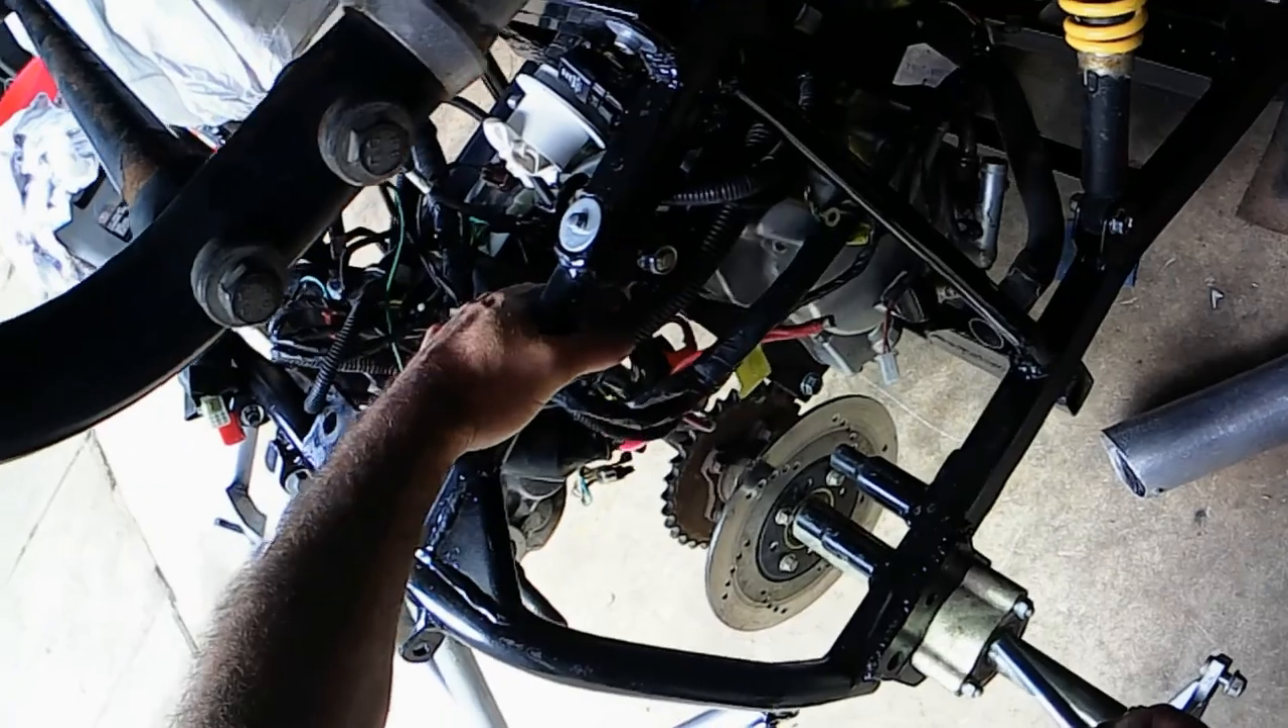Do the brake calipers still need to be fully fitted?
Yes.